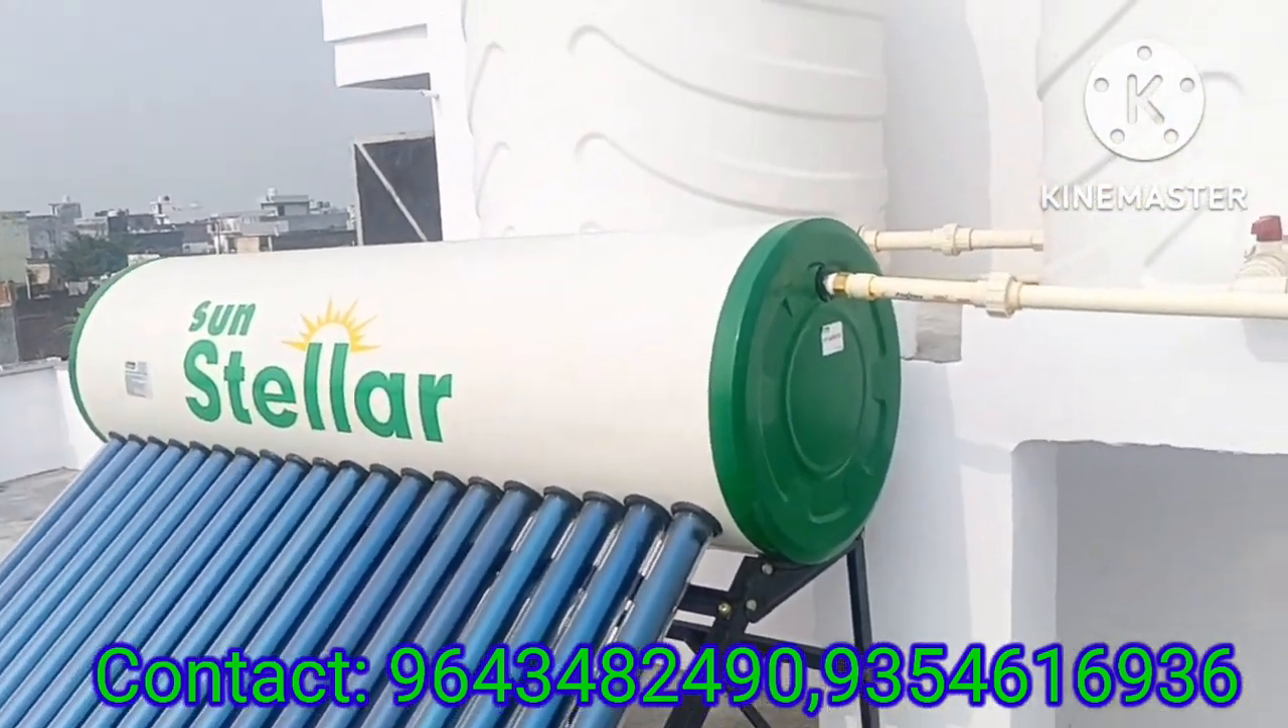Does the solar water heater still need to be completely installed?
No.